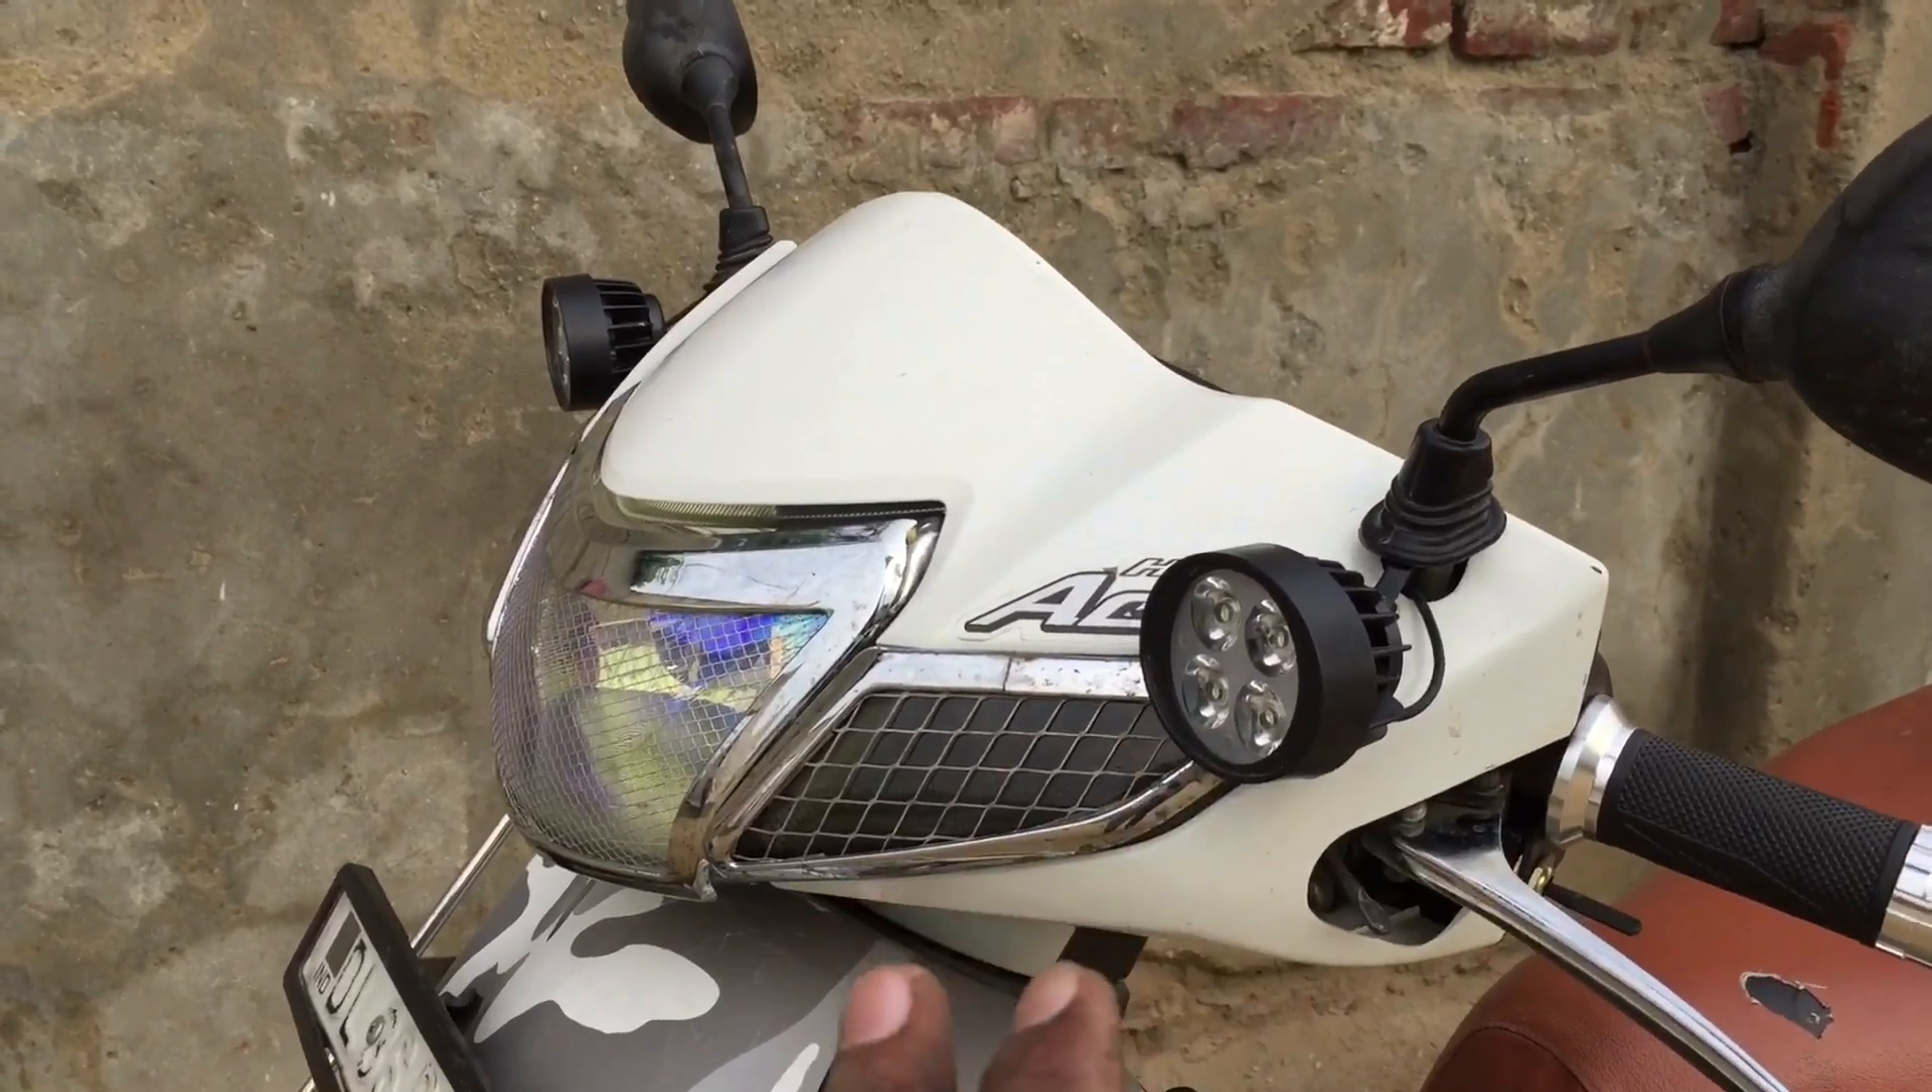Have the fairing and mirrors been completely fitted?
Yes.